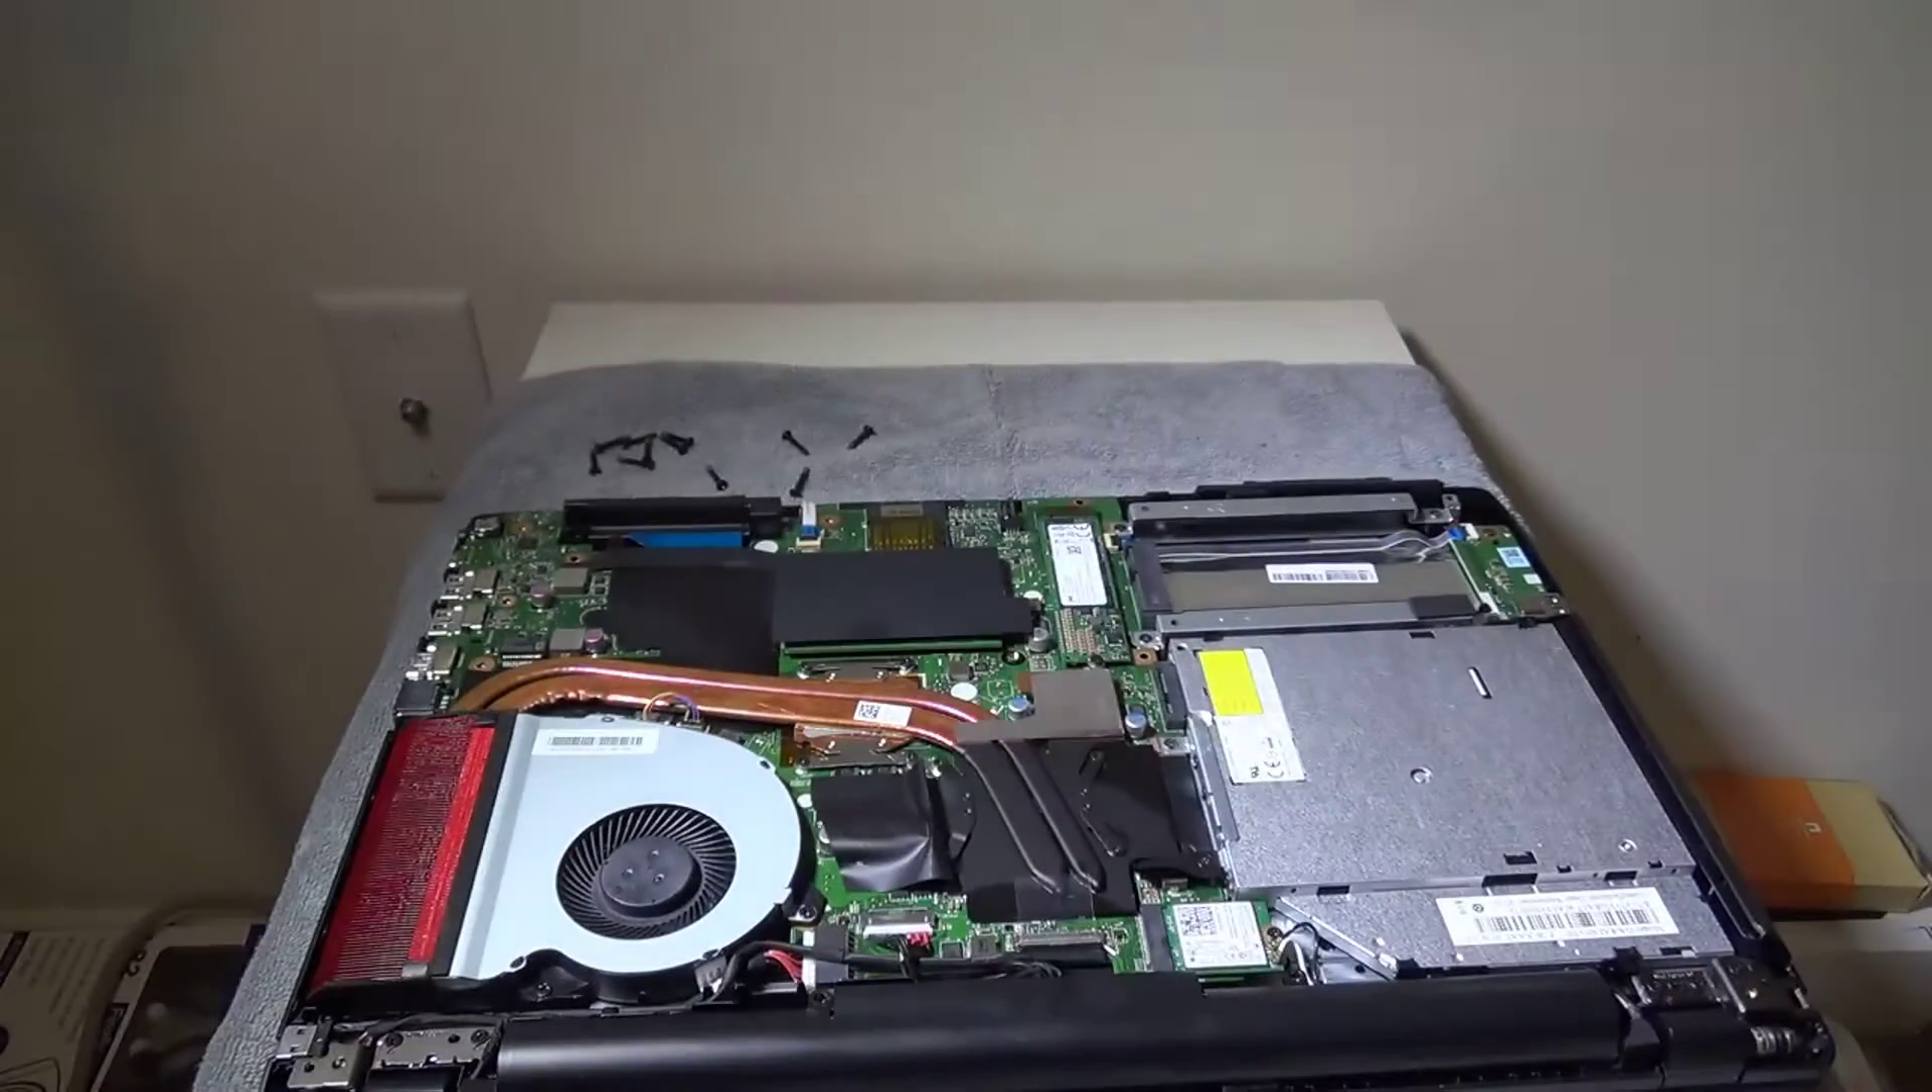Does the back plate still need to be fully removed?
No.